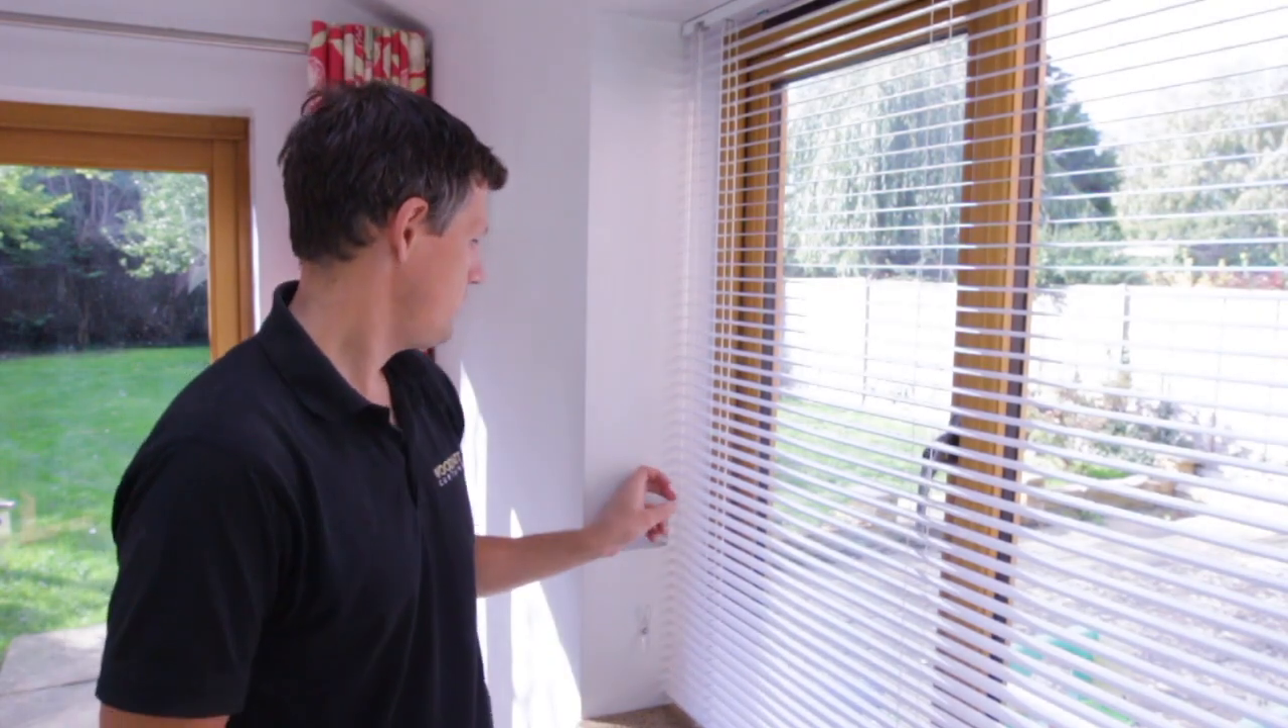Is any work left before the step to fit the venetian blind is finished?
No.